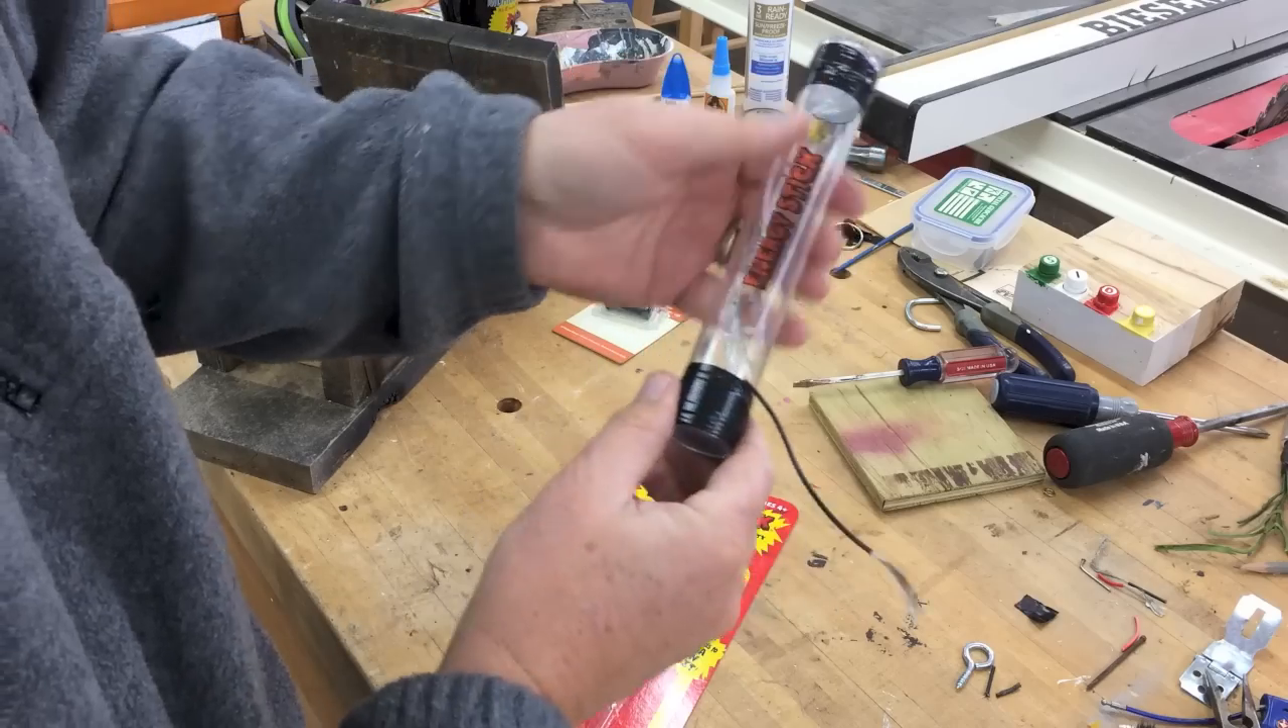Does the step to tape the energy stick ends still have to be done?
No.